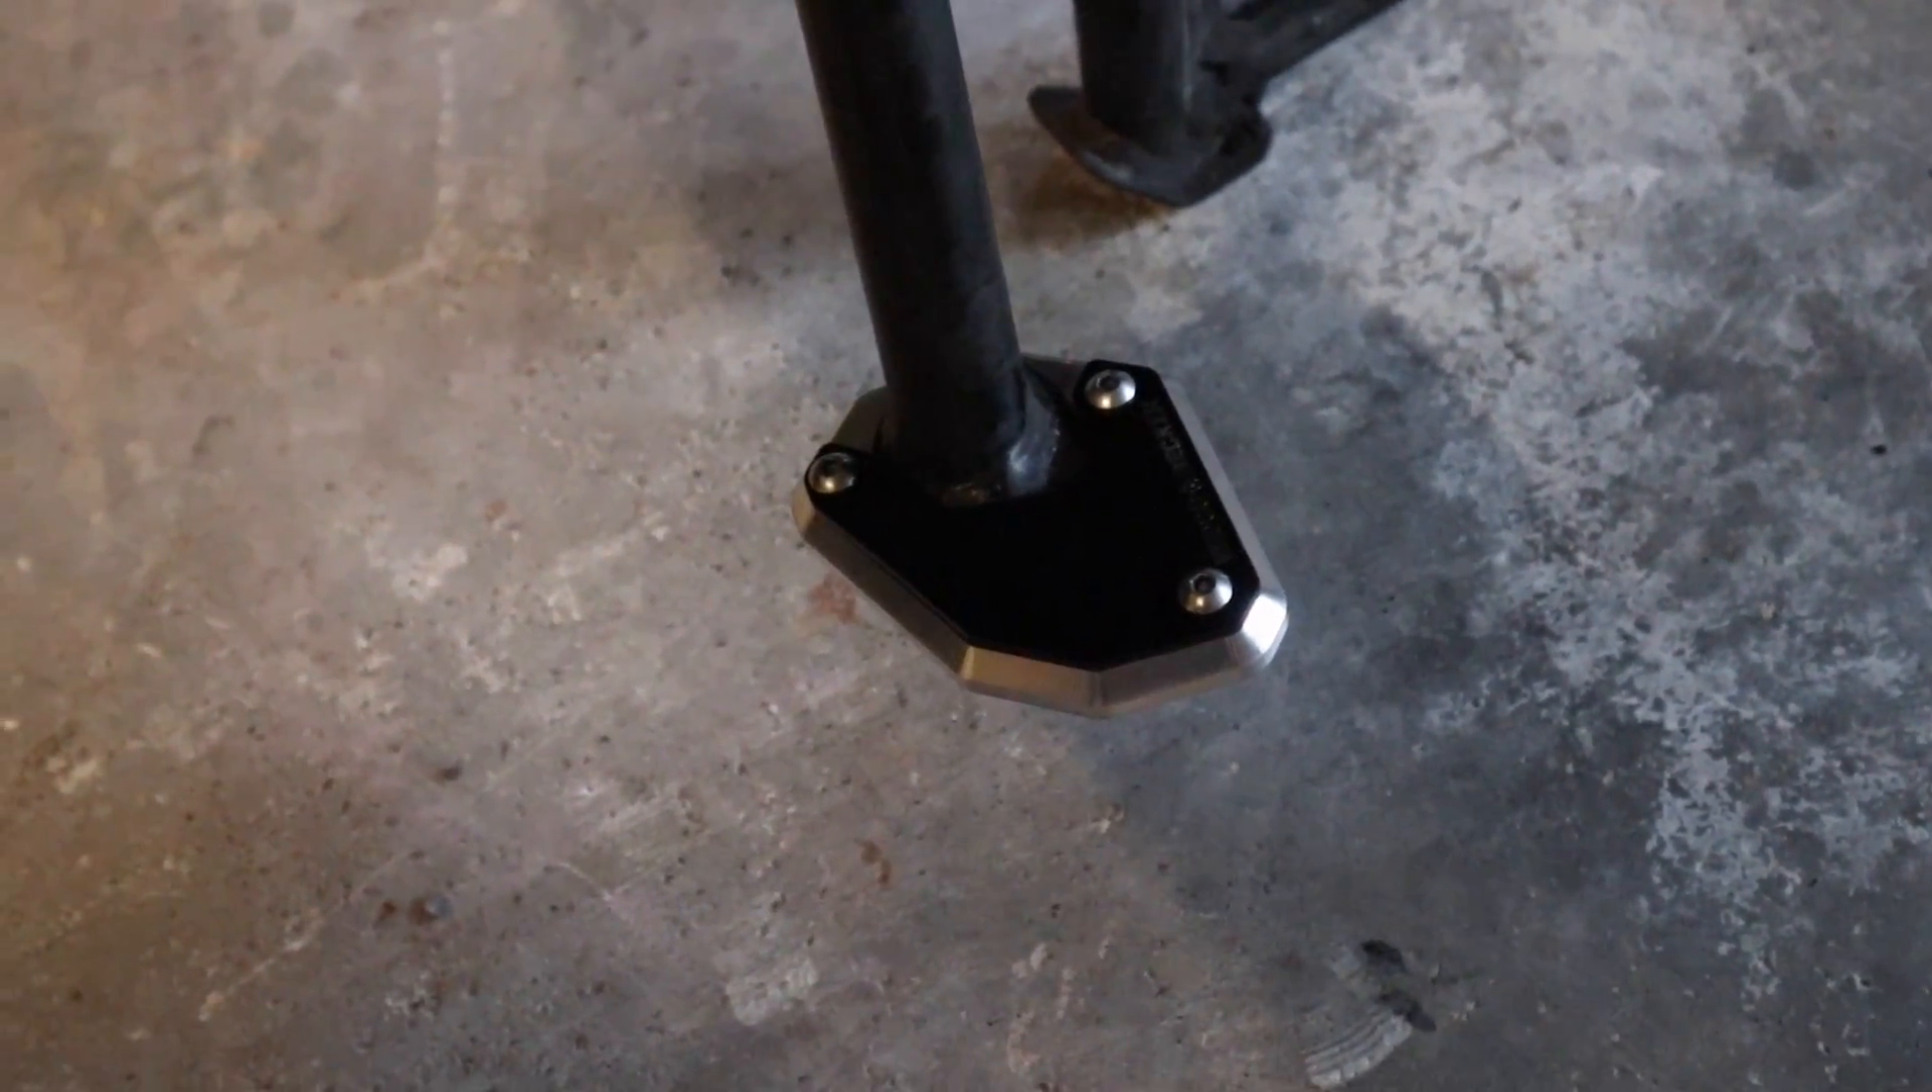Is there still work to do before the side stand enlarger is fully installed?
No.